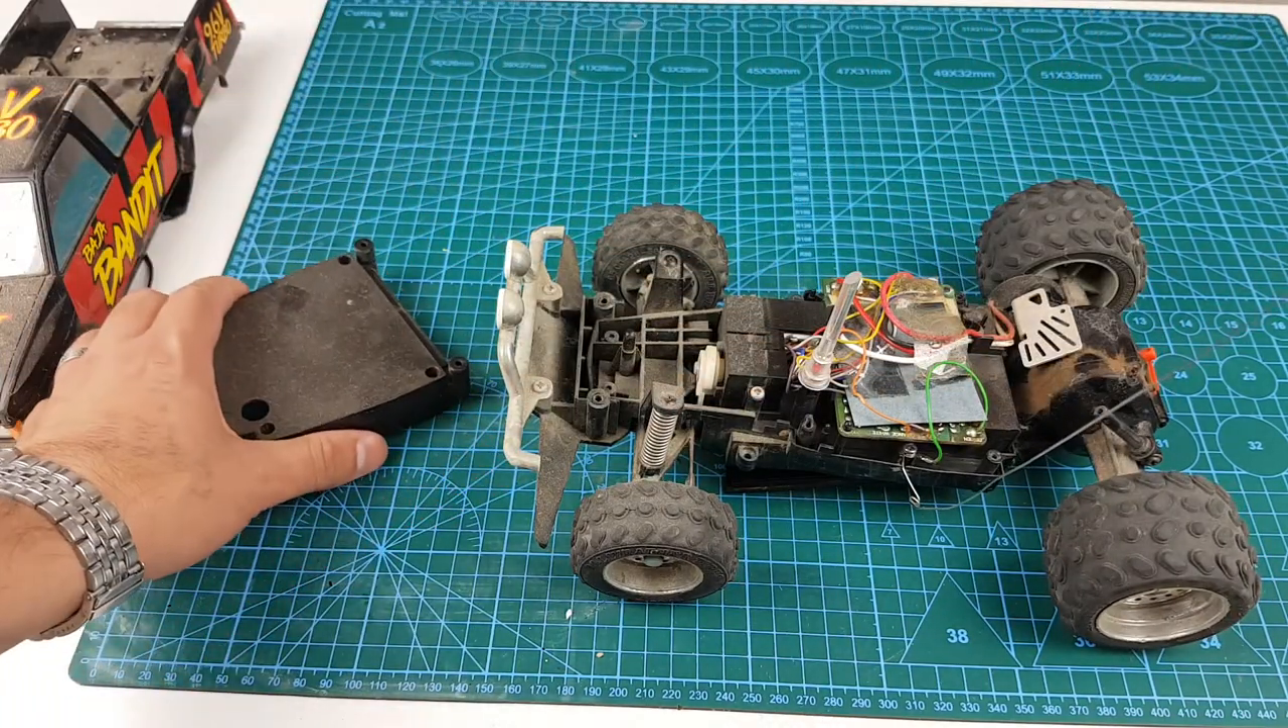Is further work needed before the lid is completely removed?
No.